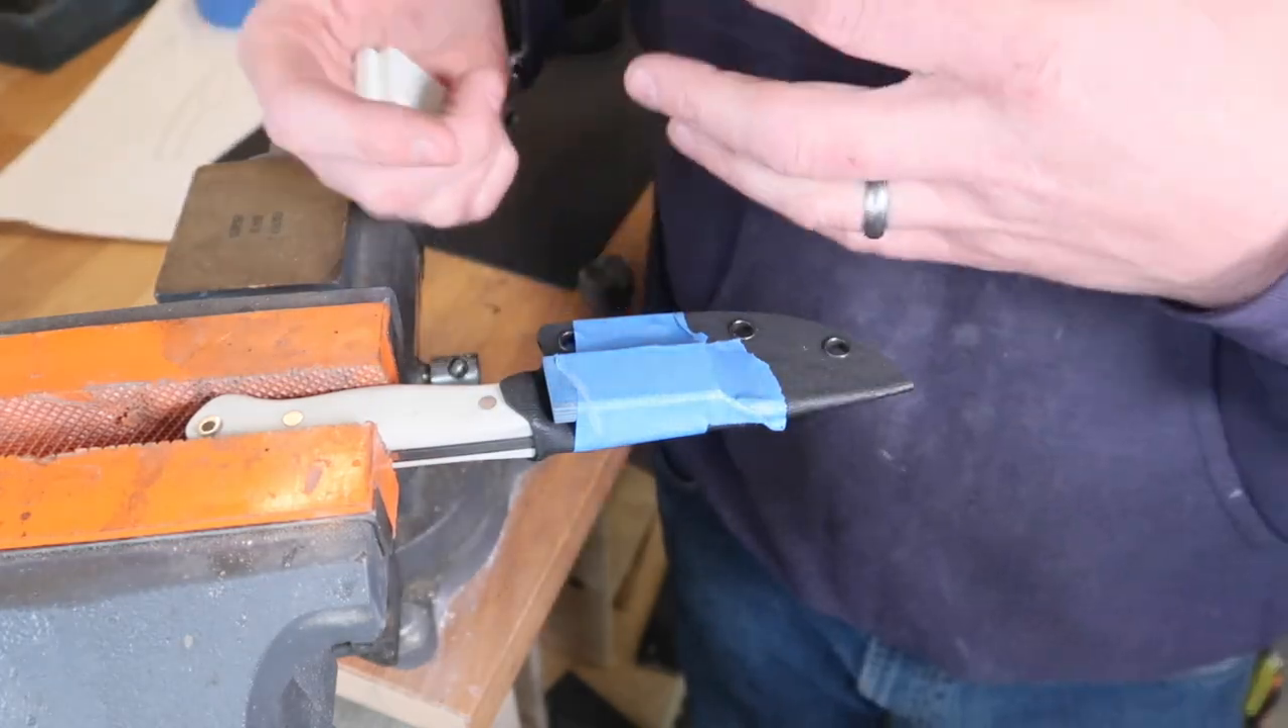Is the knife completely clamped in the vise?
Yes.